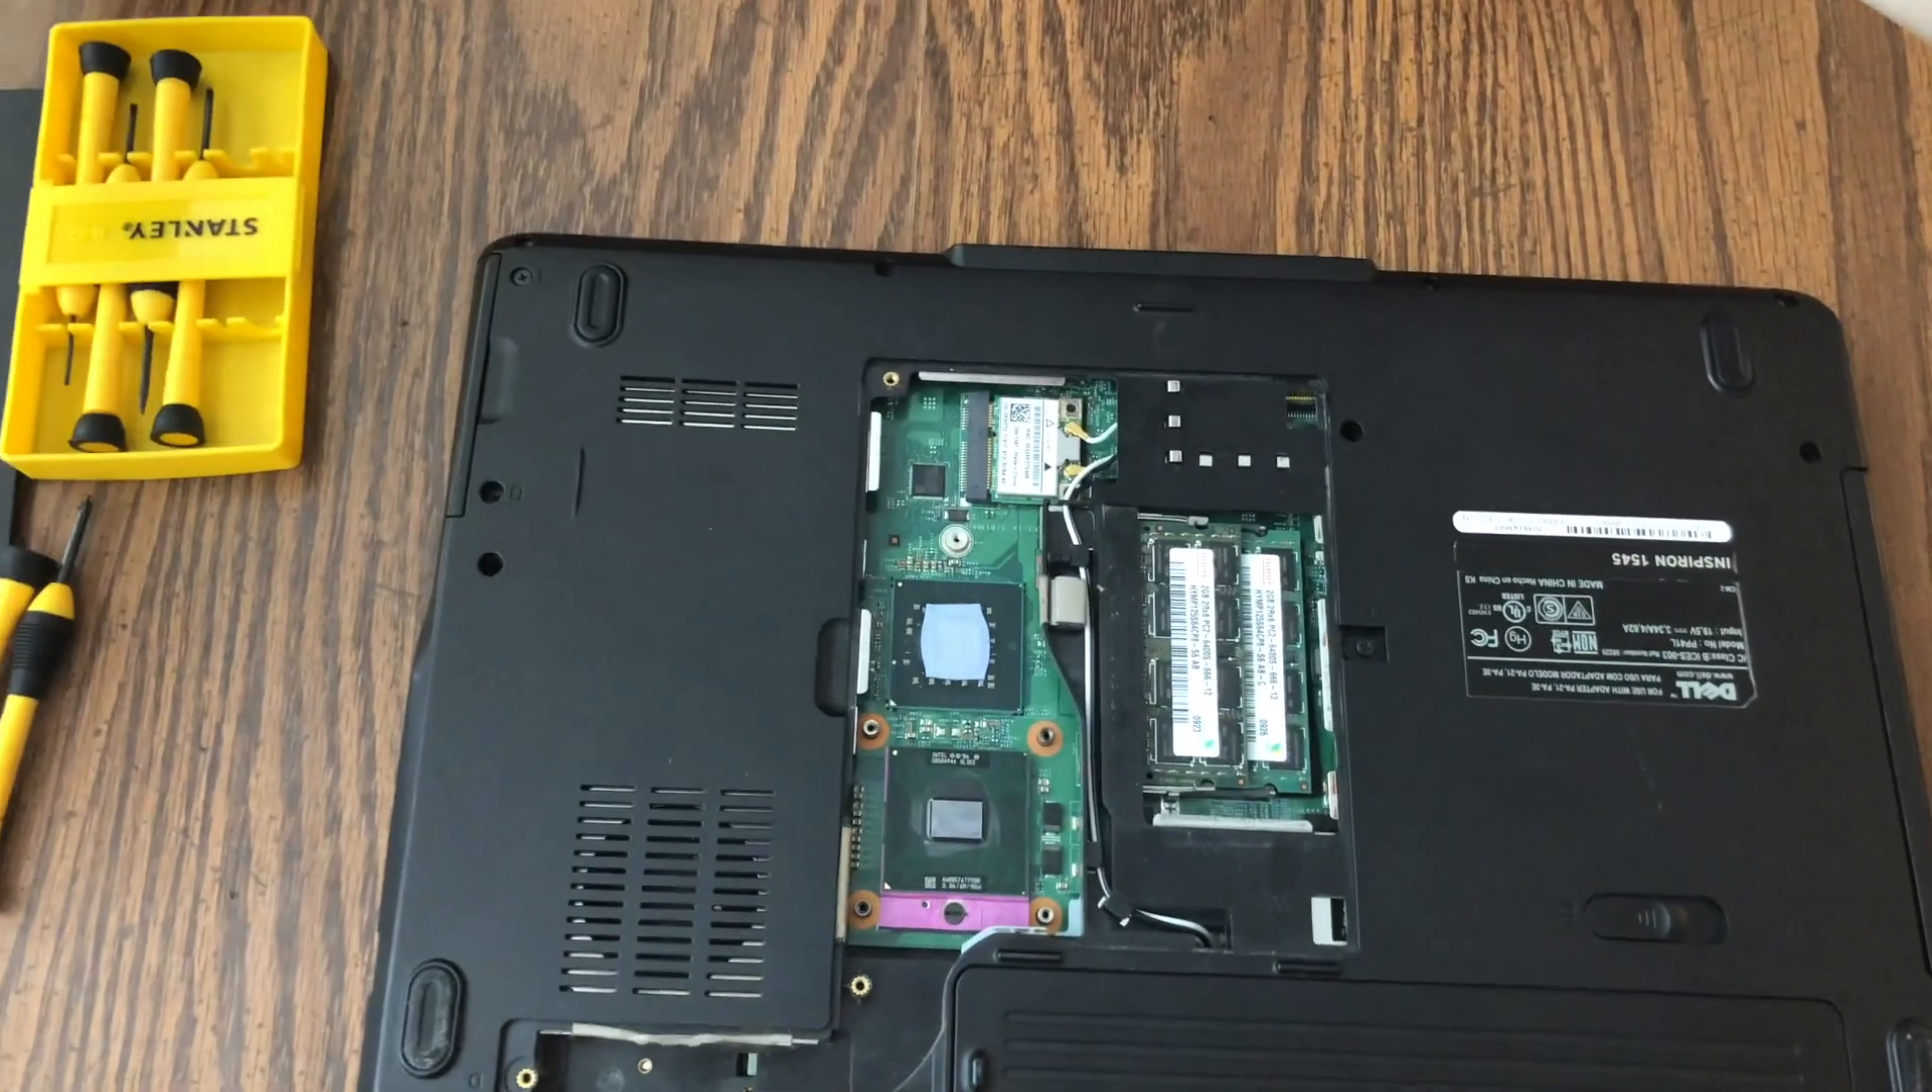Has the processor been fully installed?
Yes.